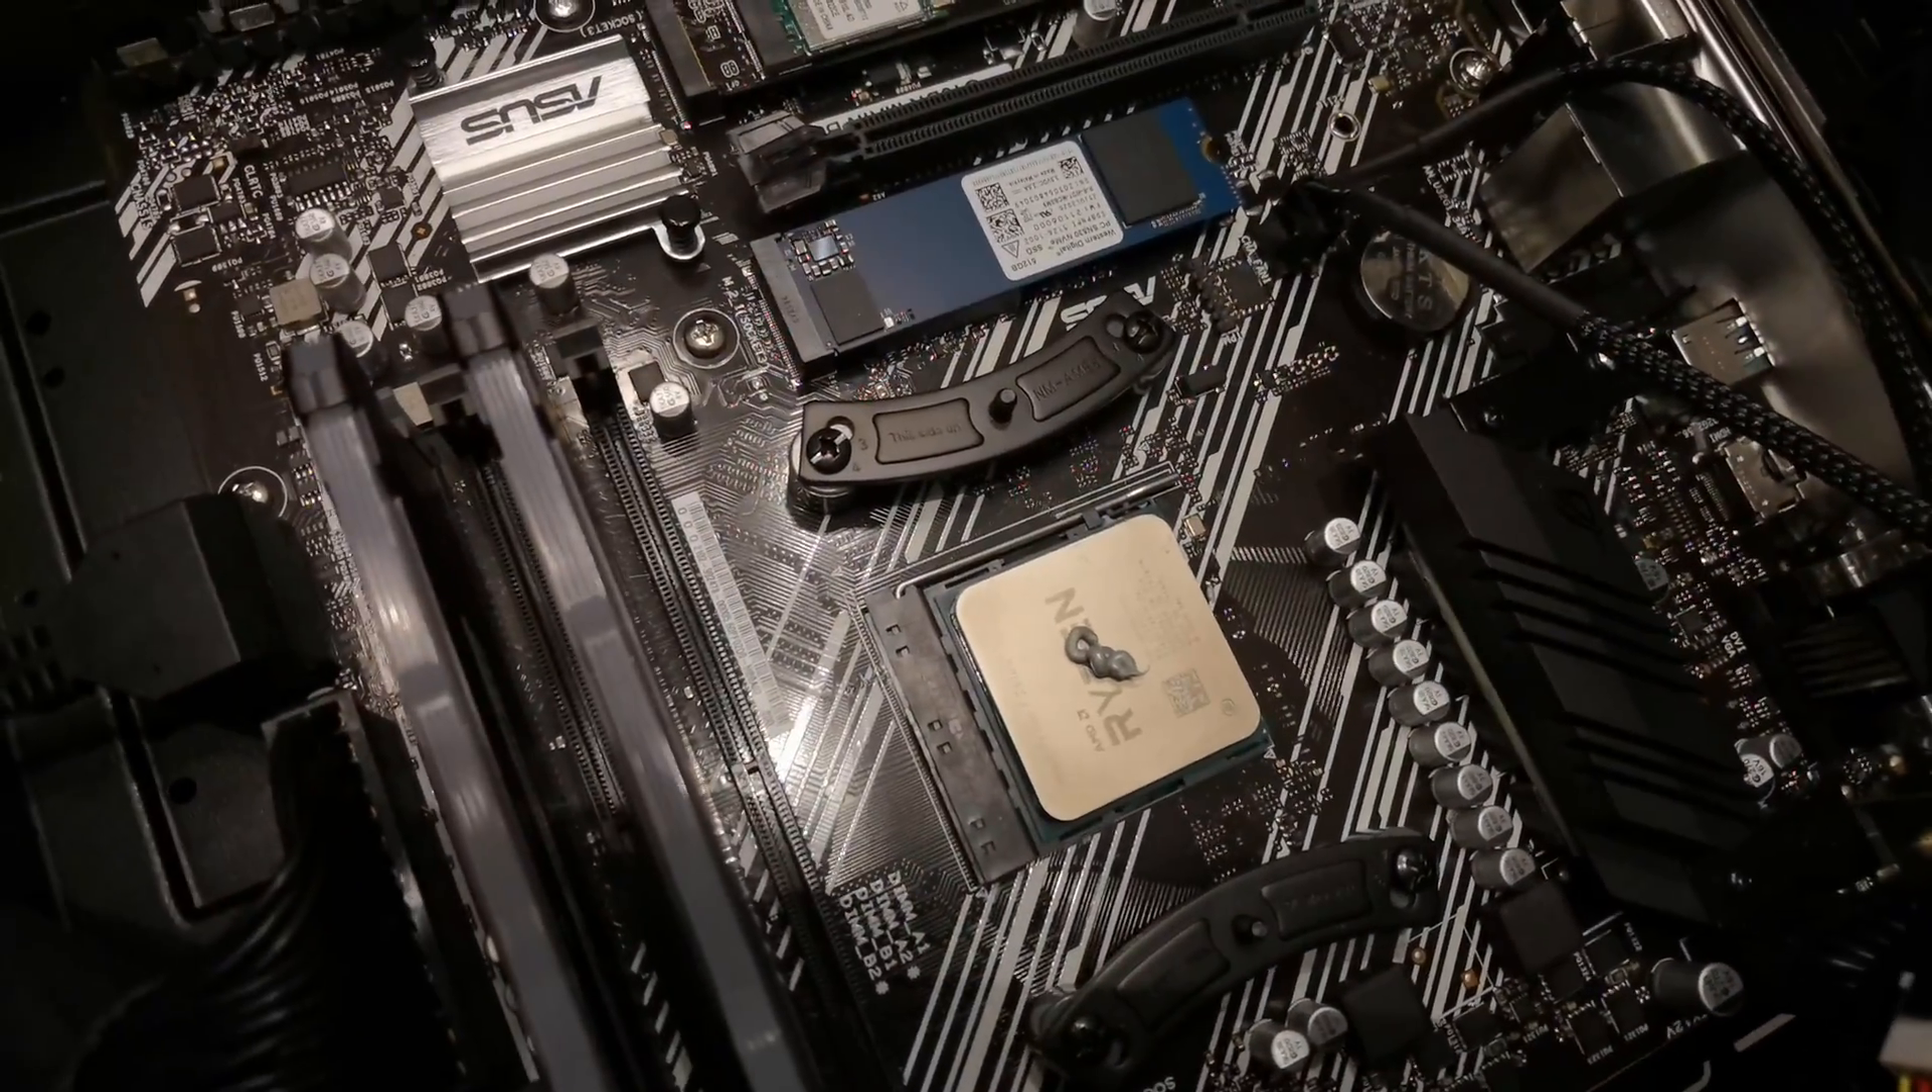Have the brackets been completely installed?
Yes.